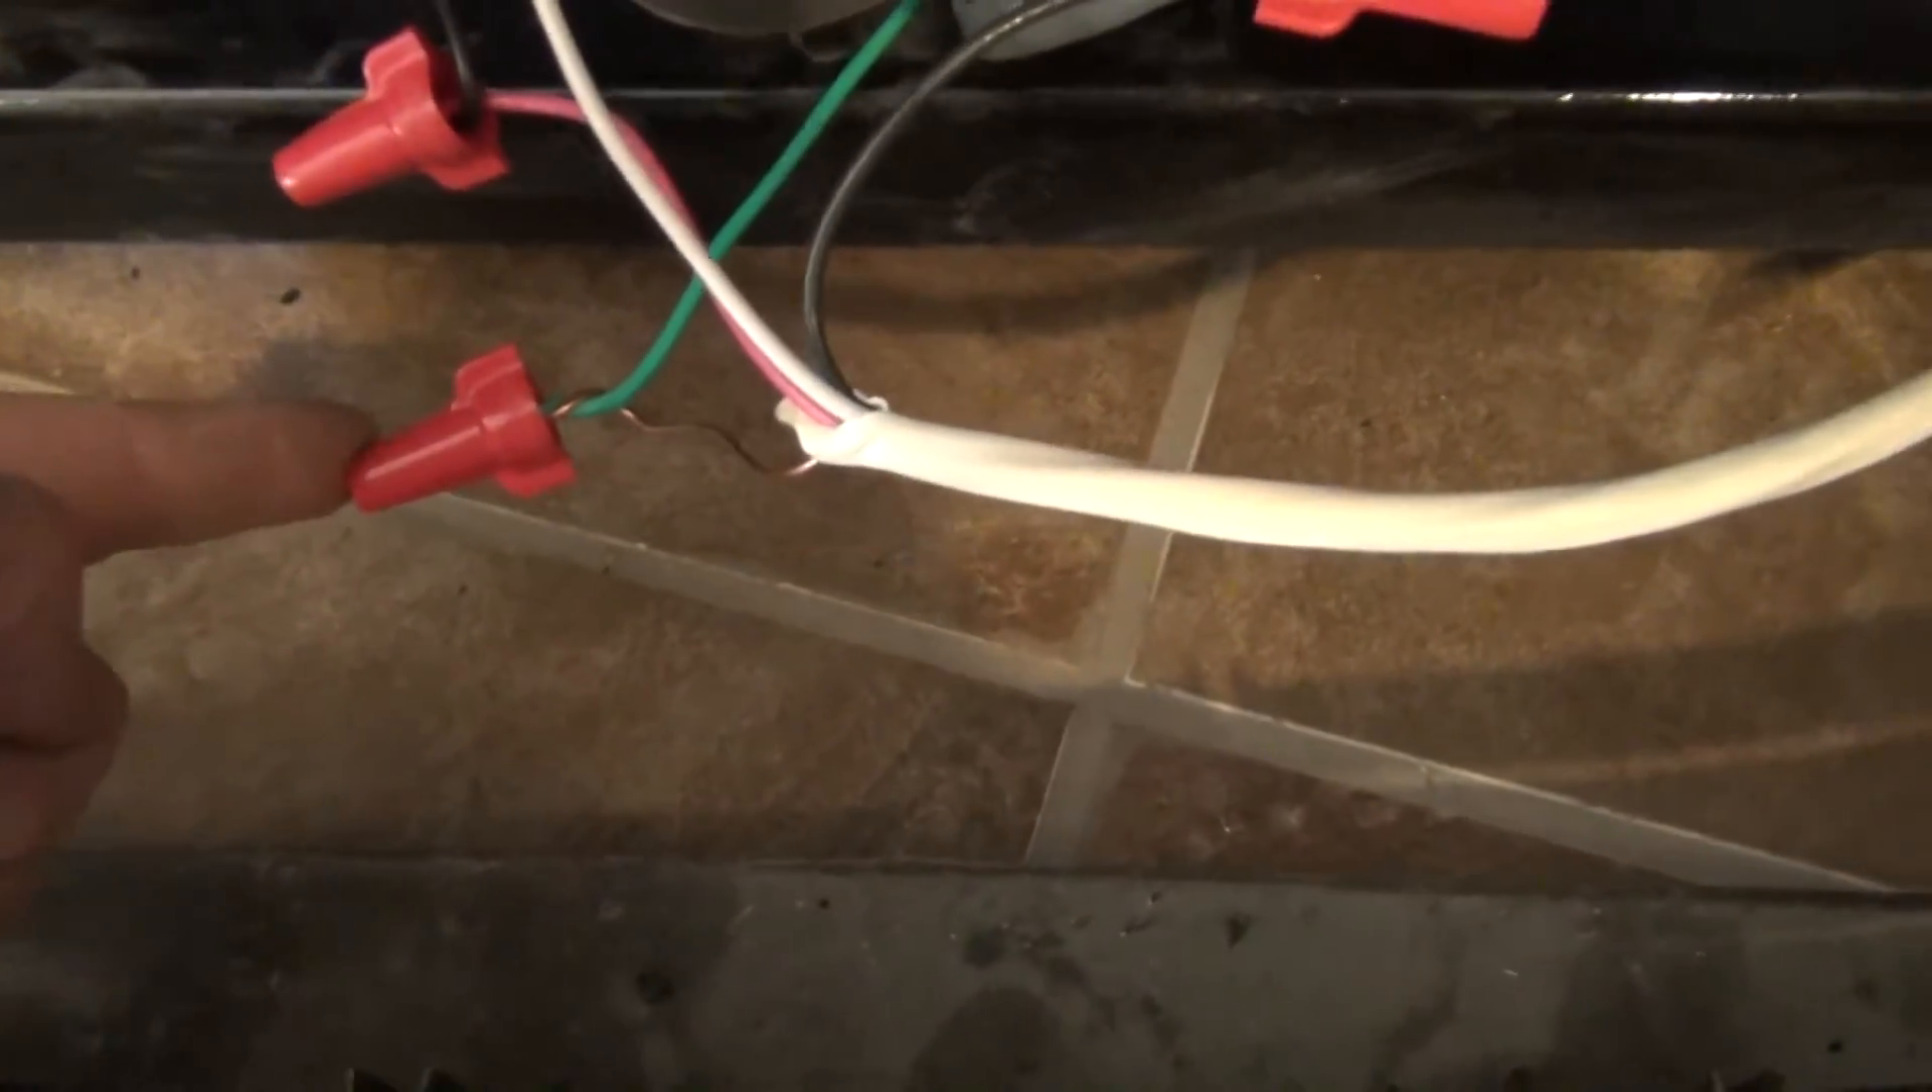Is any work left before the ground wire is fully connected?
No.